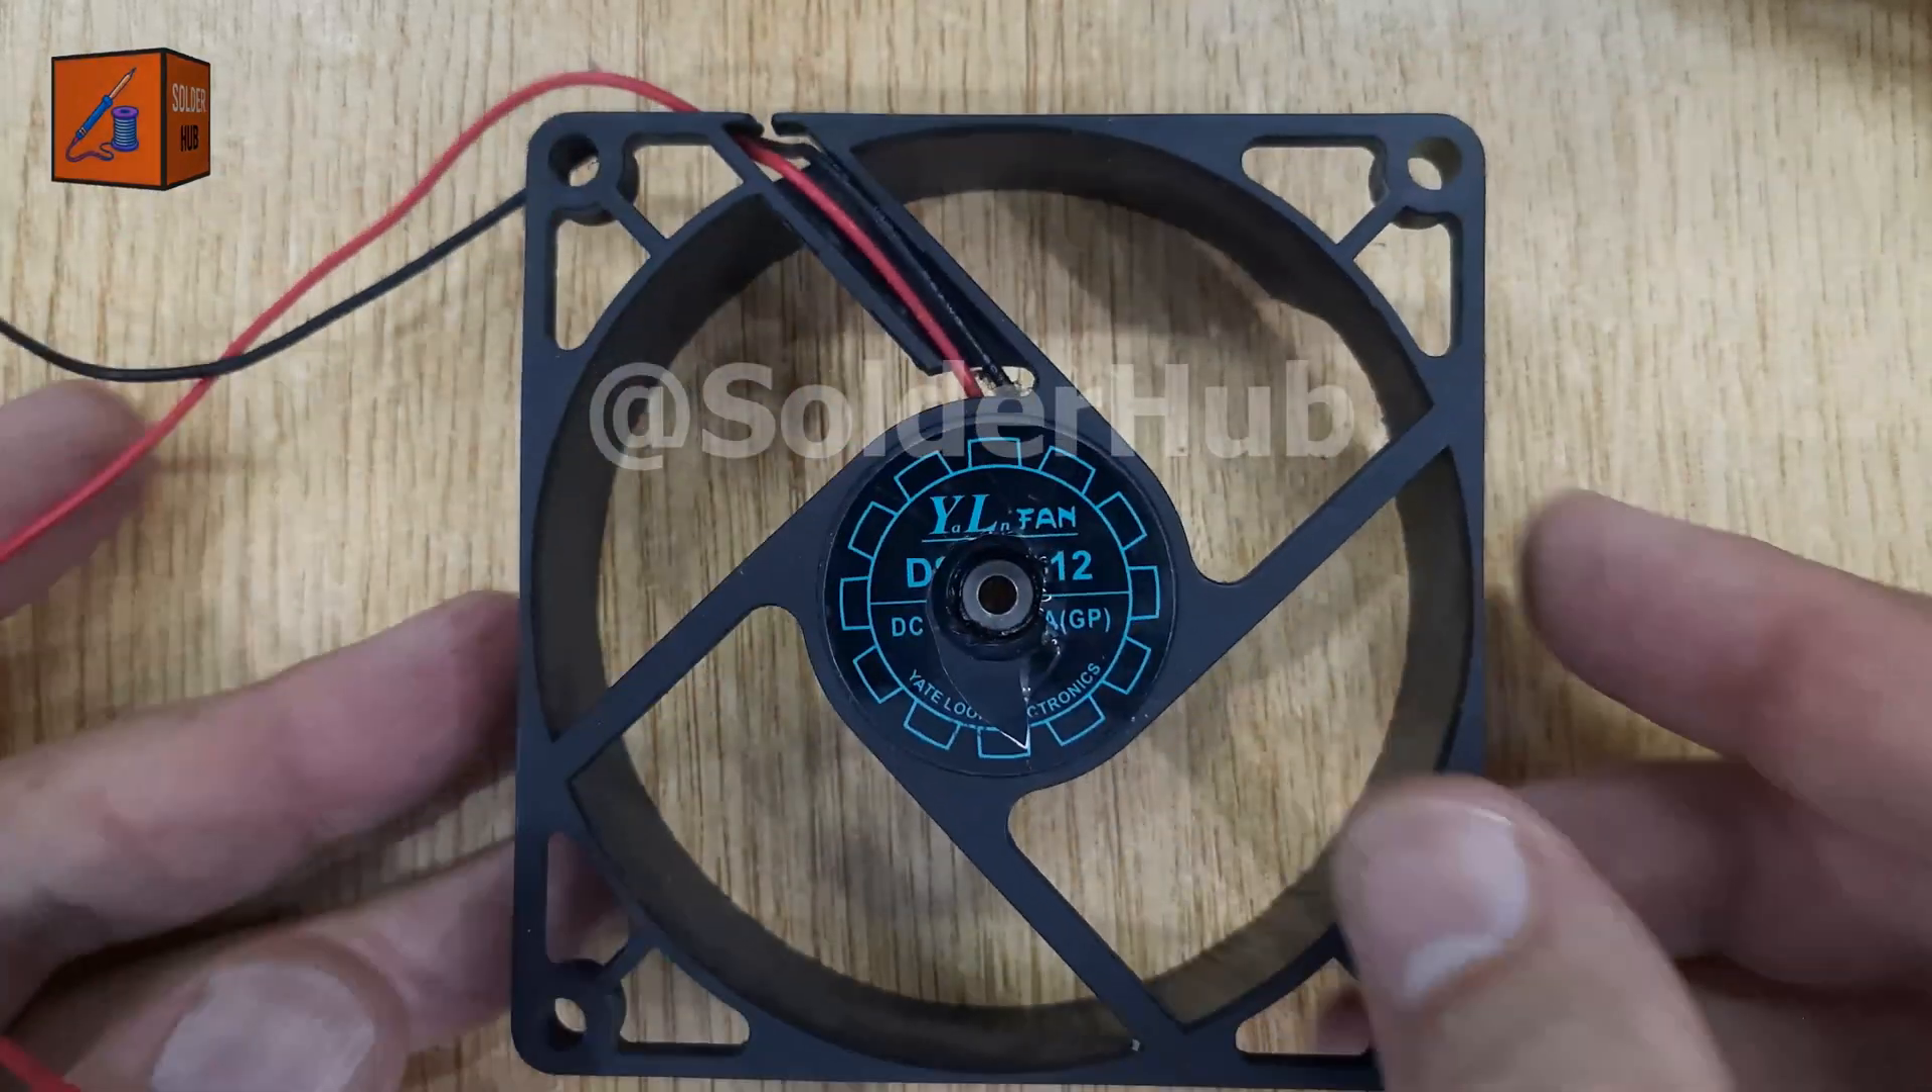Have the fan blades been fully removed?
Yes.